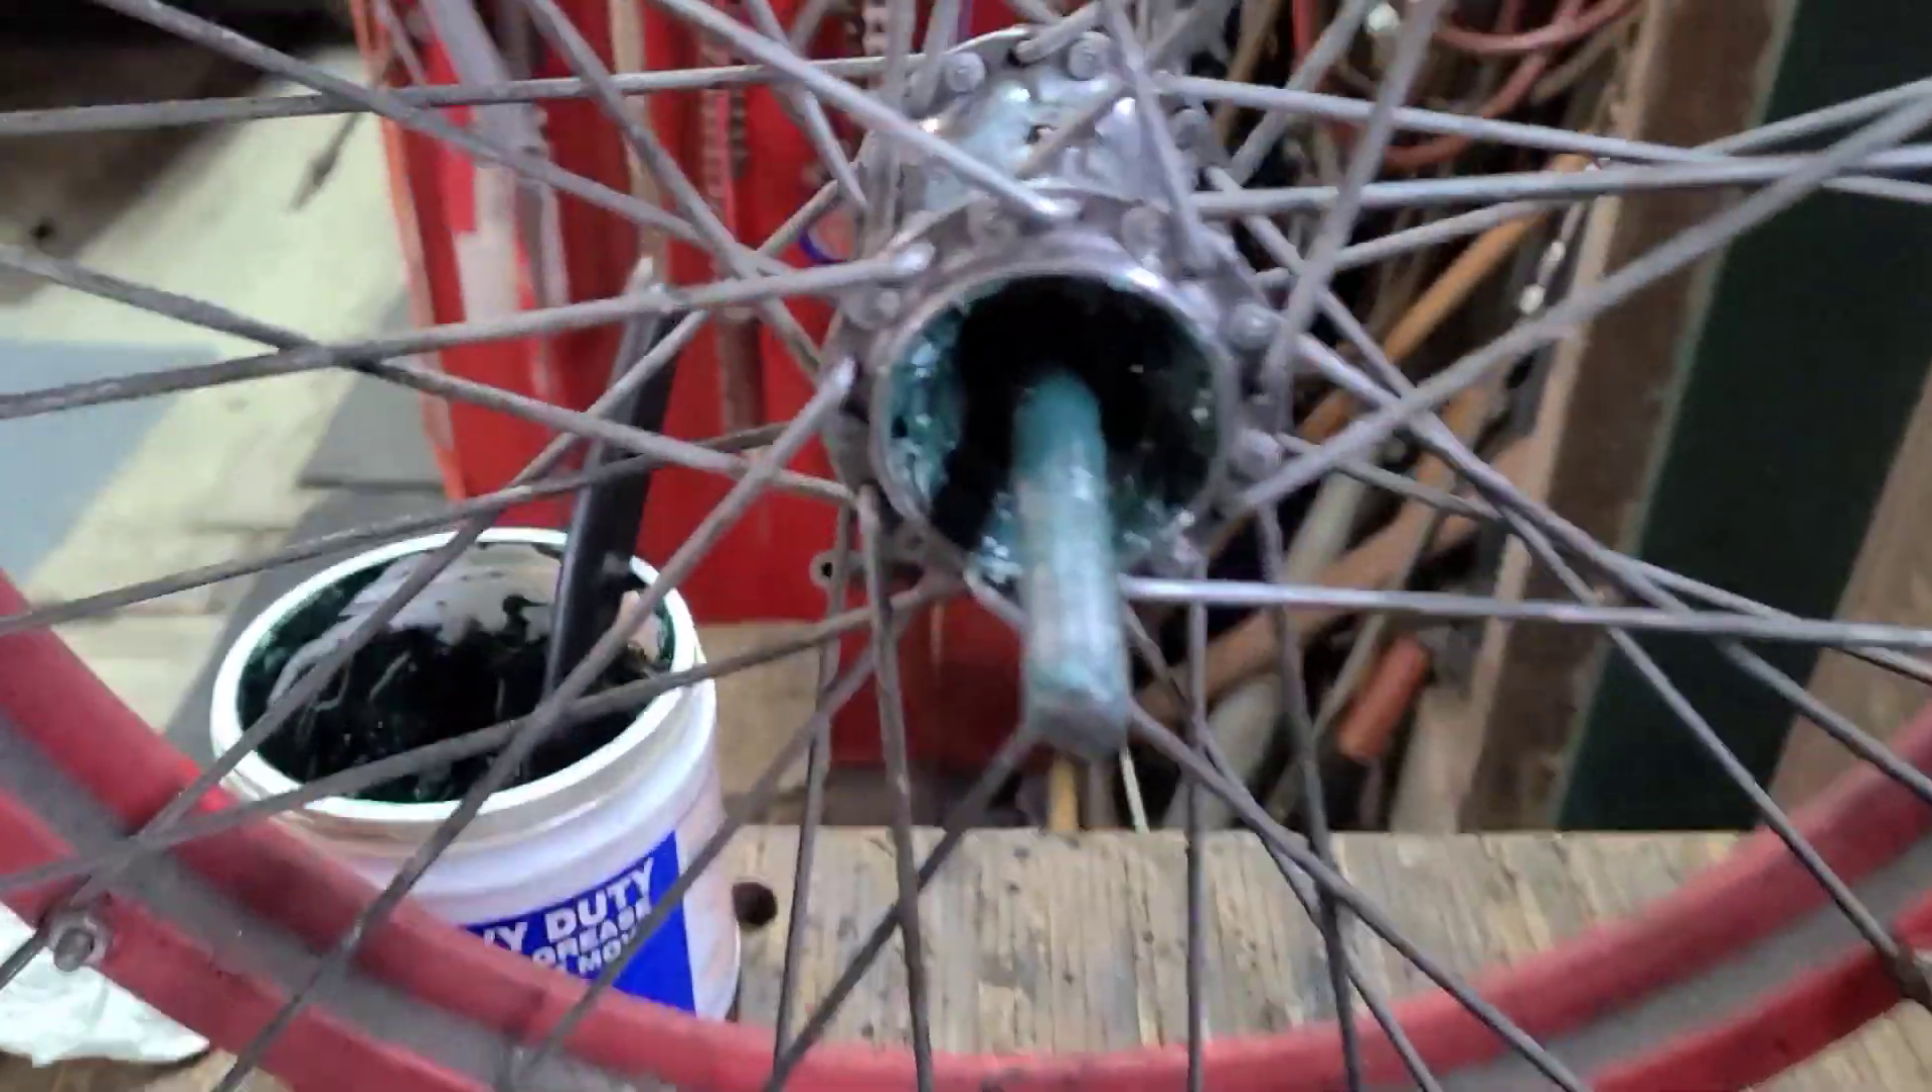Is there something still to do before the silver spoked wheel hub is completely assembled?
Yes.